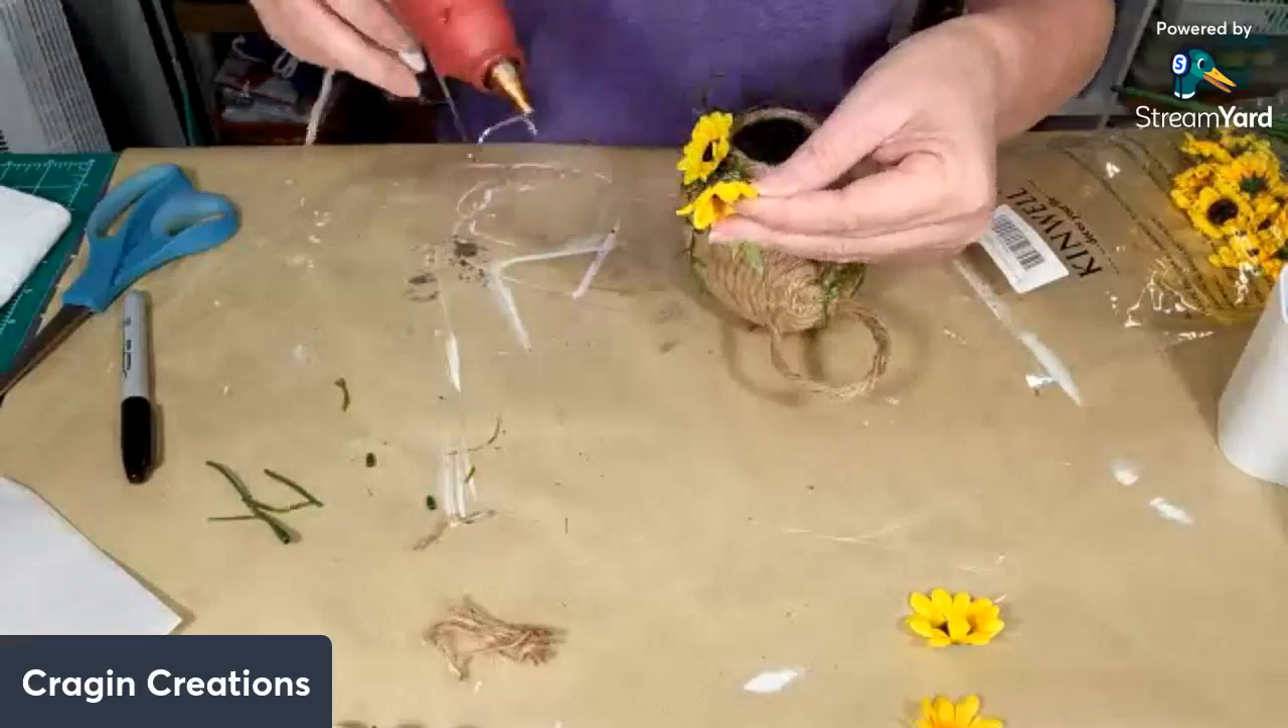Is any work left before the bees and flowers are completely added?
Yes.